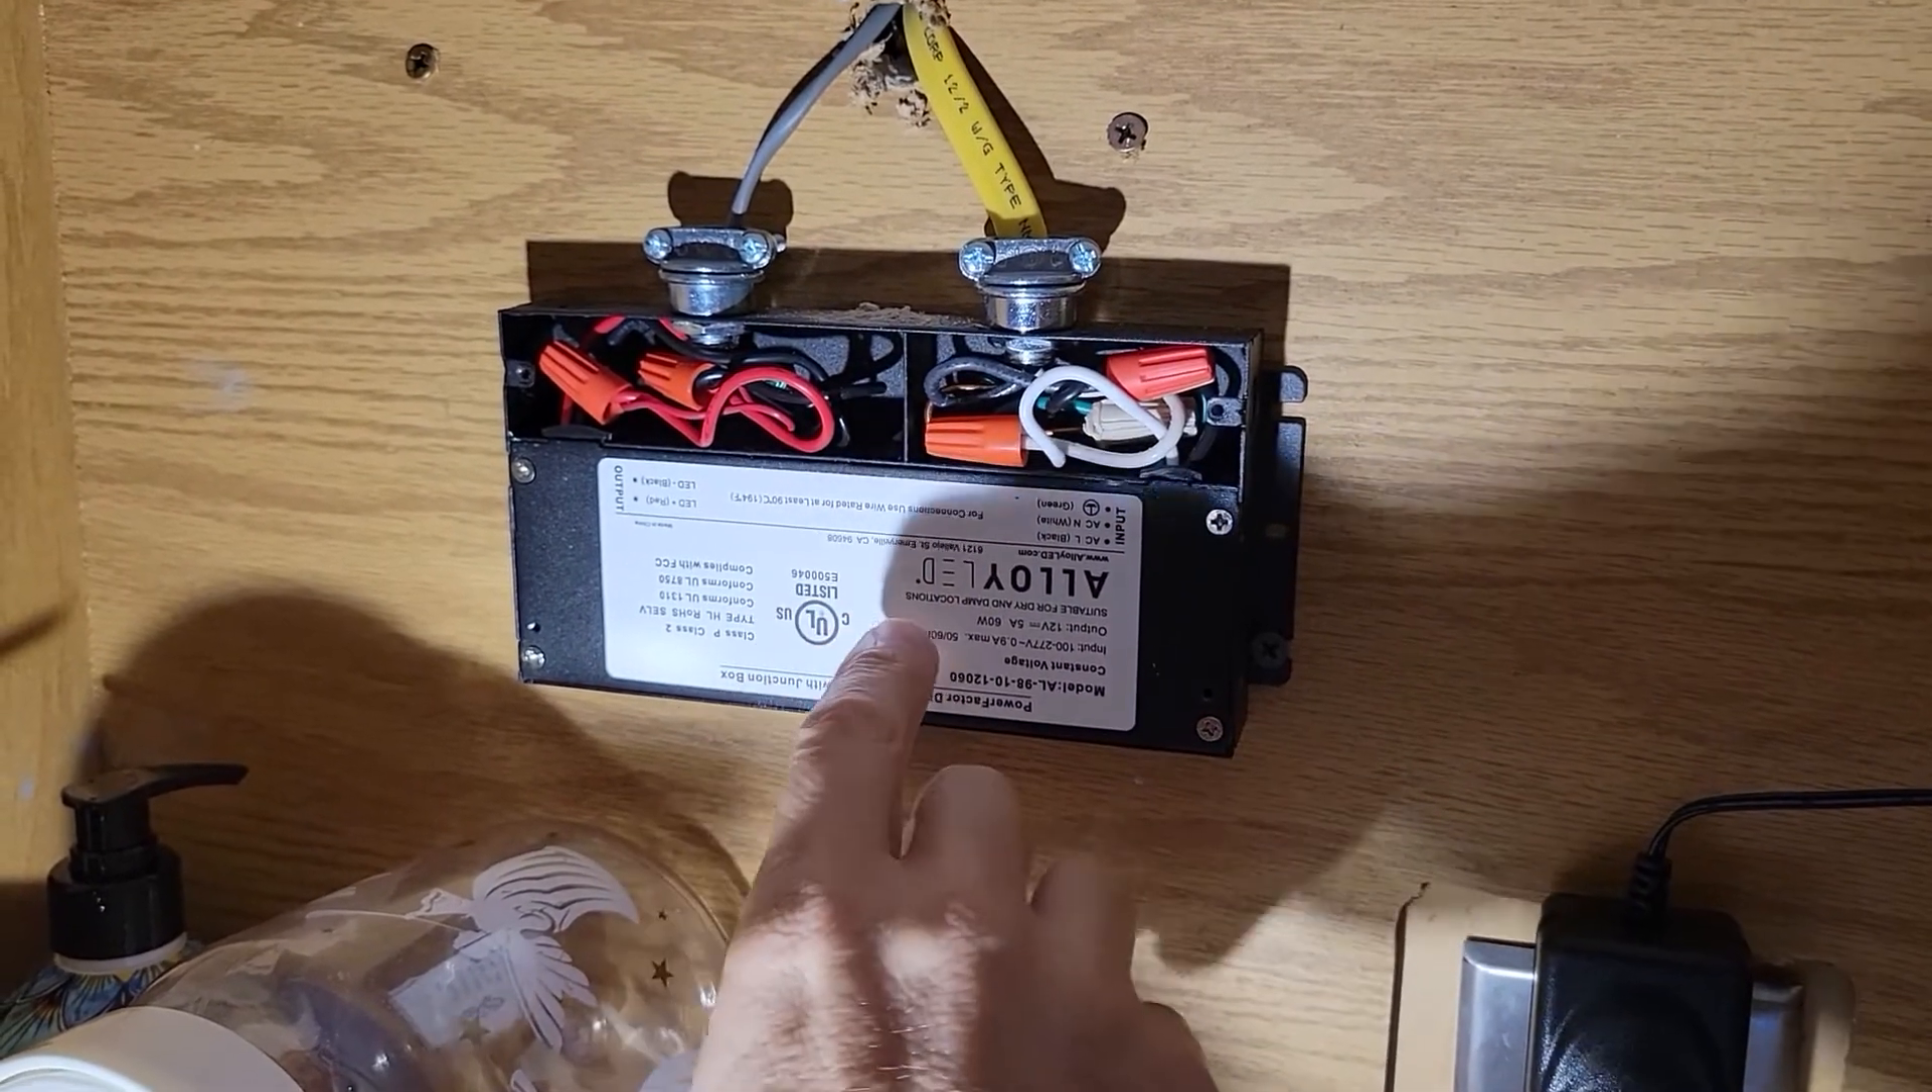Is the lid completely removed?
Yes.